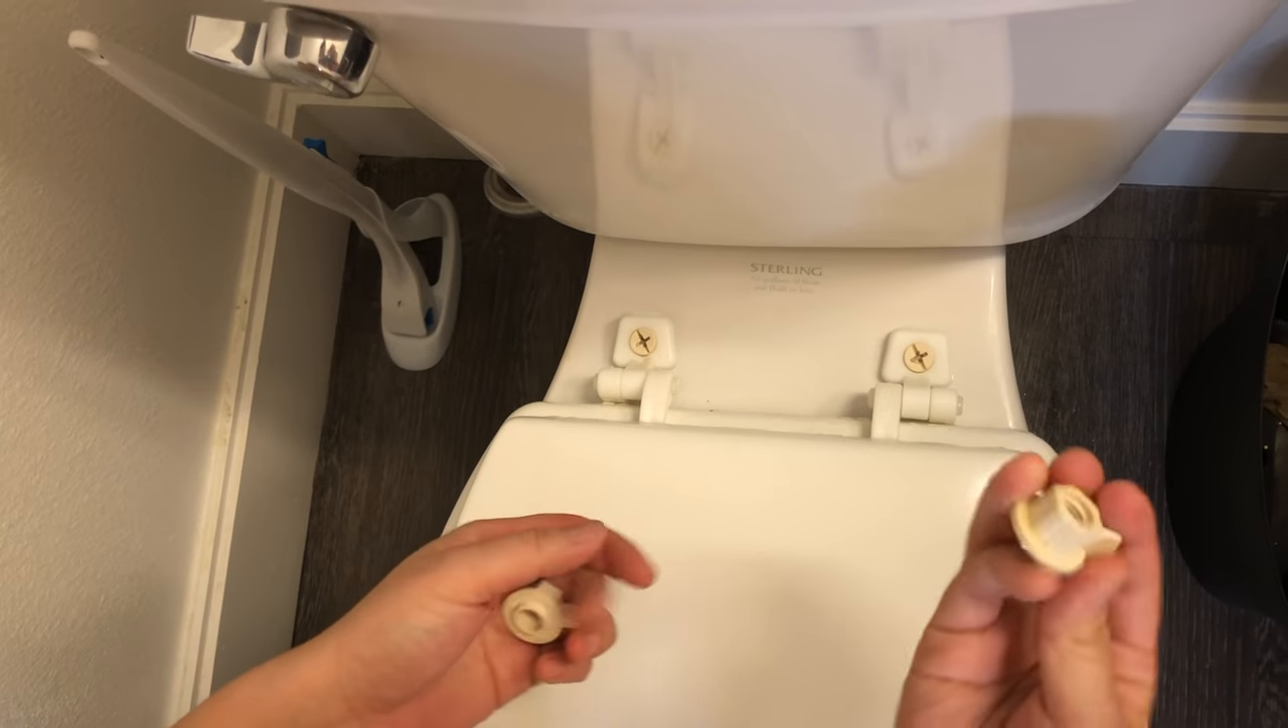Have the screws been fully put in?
Yes.